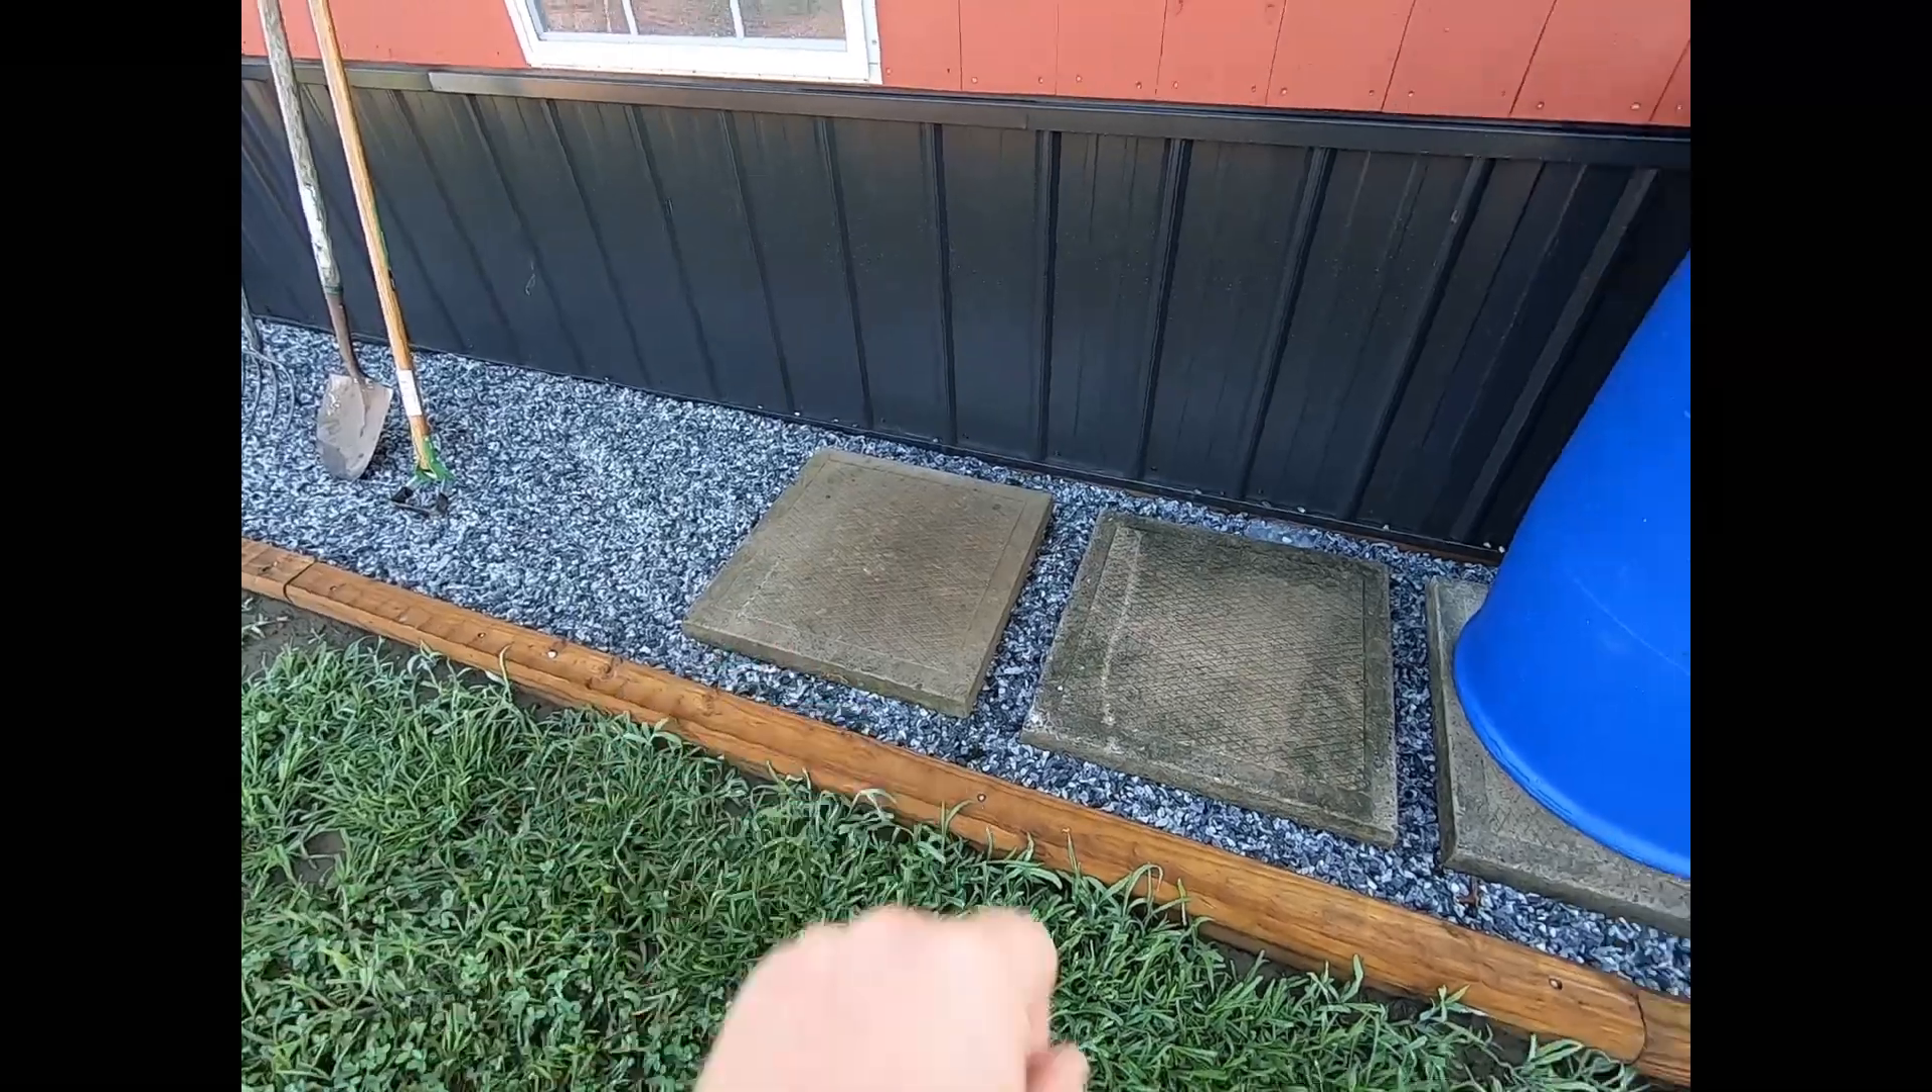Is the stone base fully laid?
Yes.